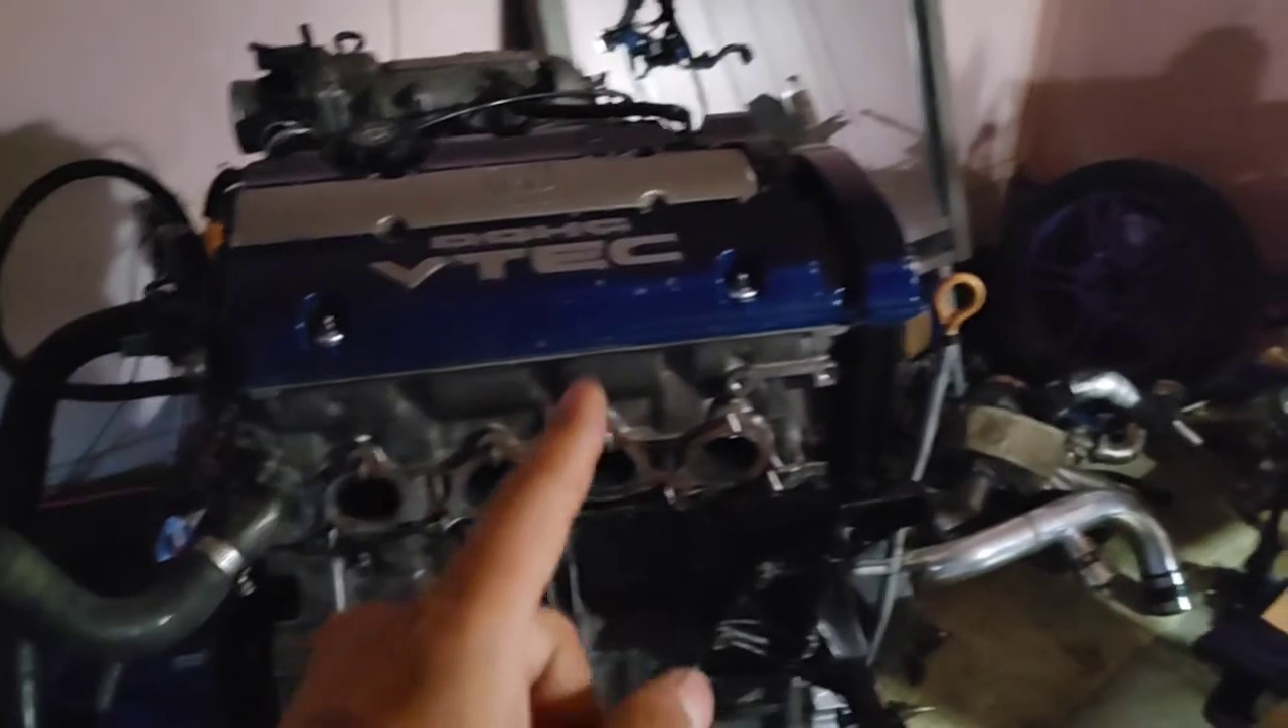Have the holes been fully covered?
No.